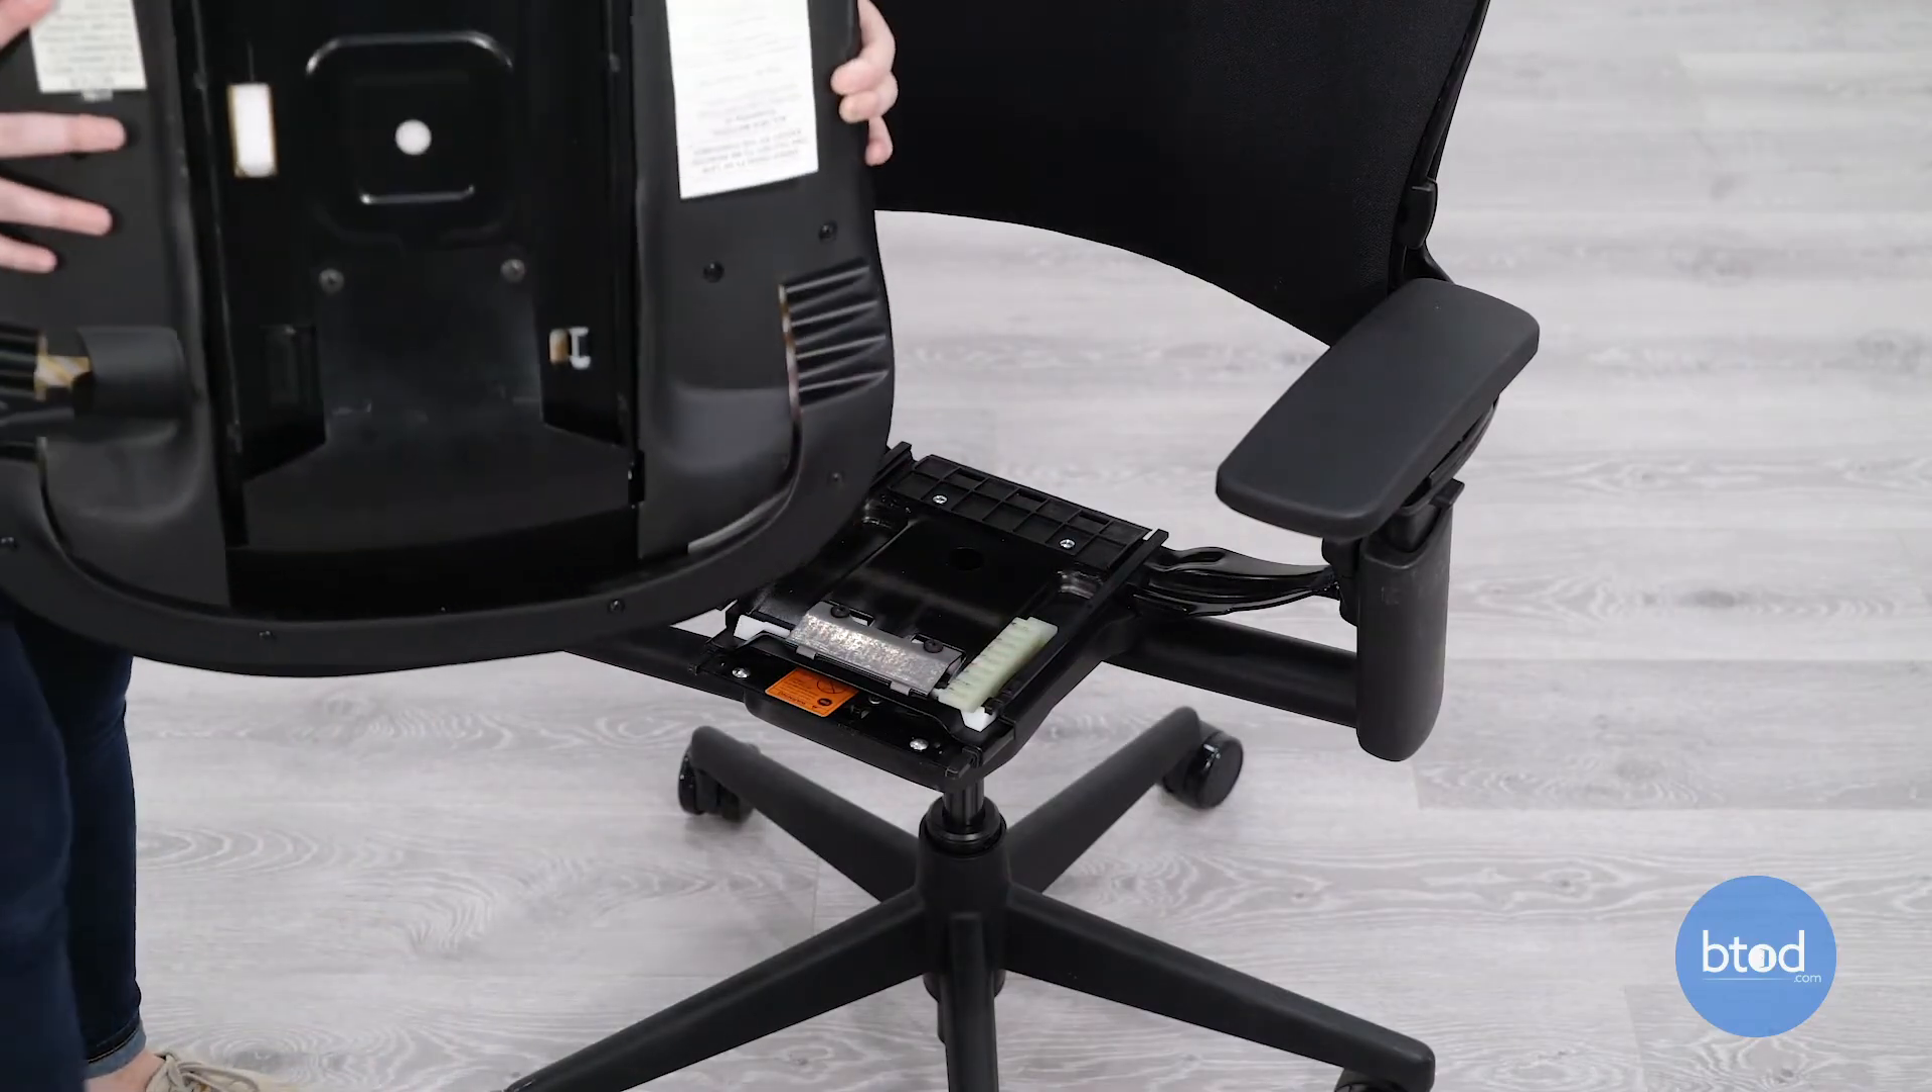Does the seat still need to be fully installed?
Yes.